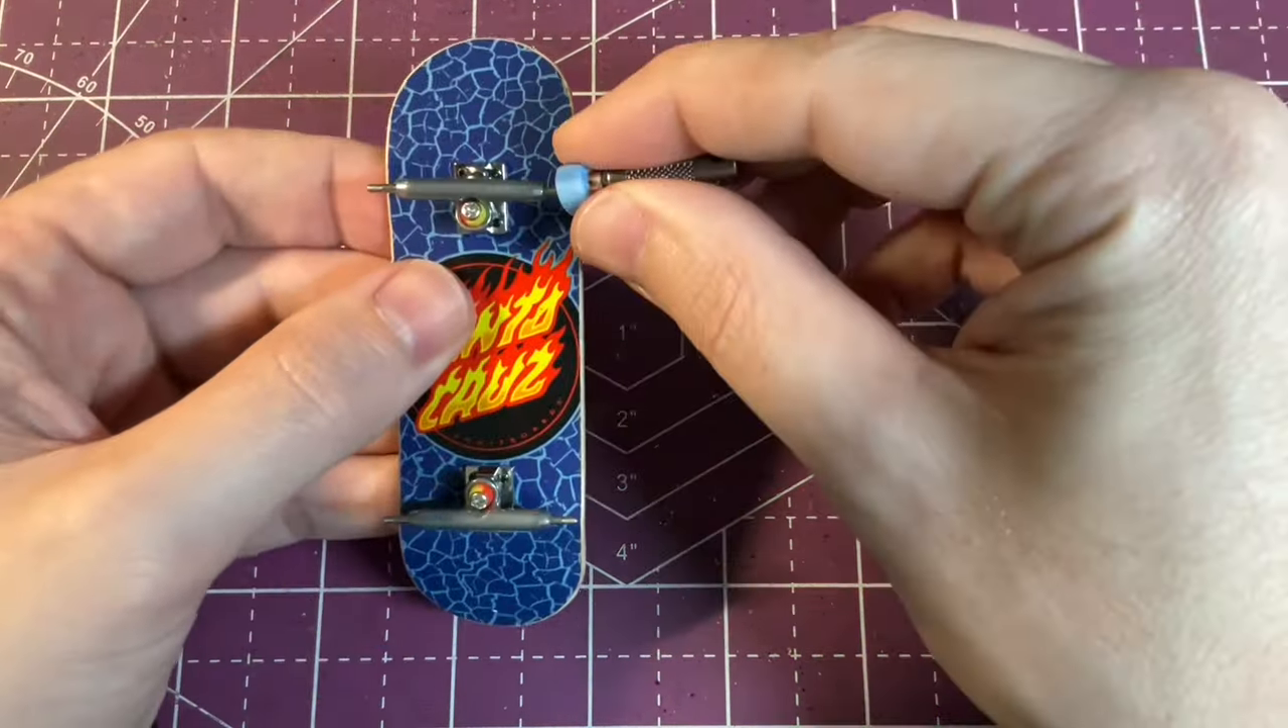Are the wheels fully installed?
No.